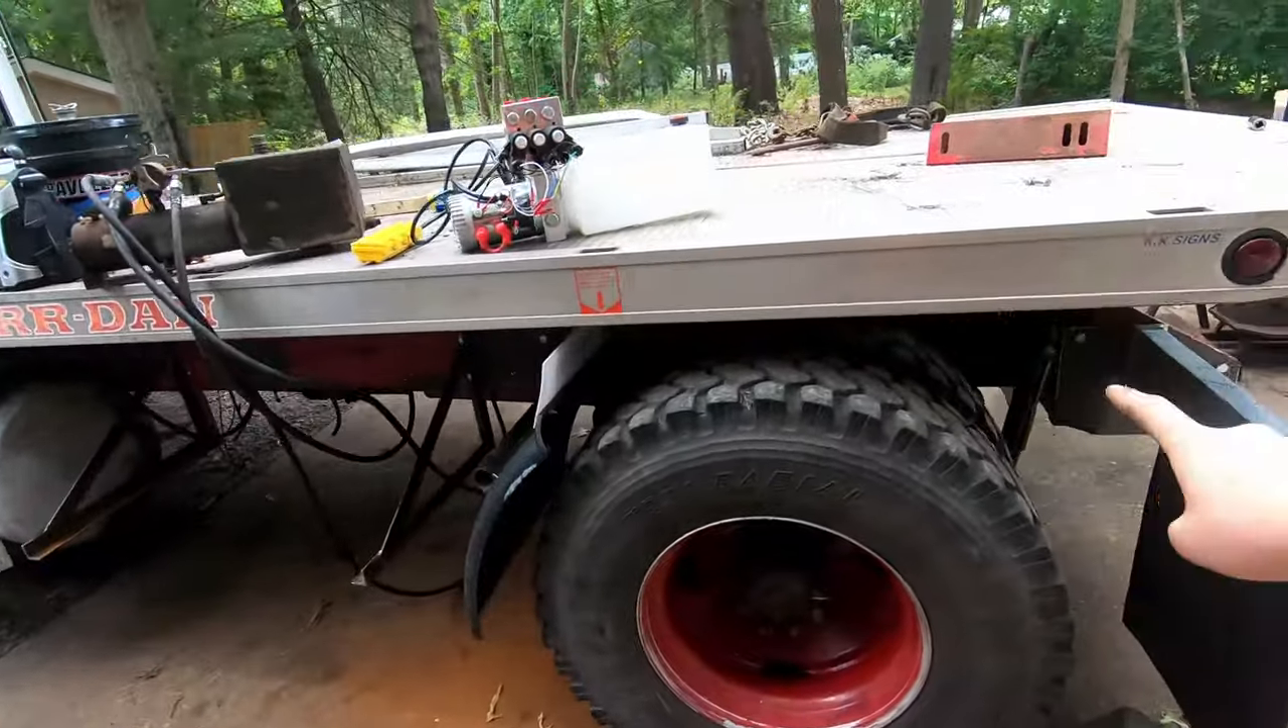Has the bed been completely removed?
No.